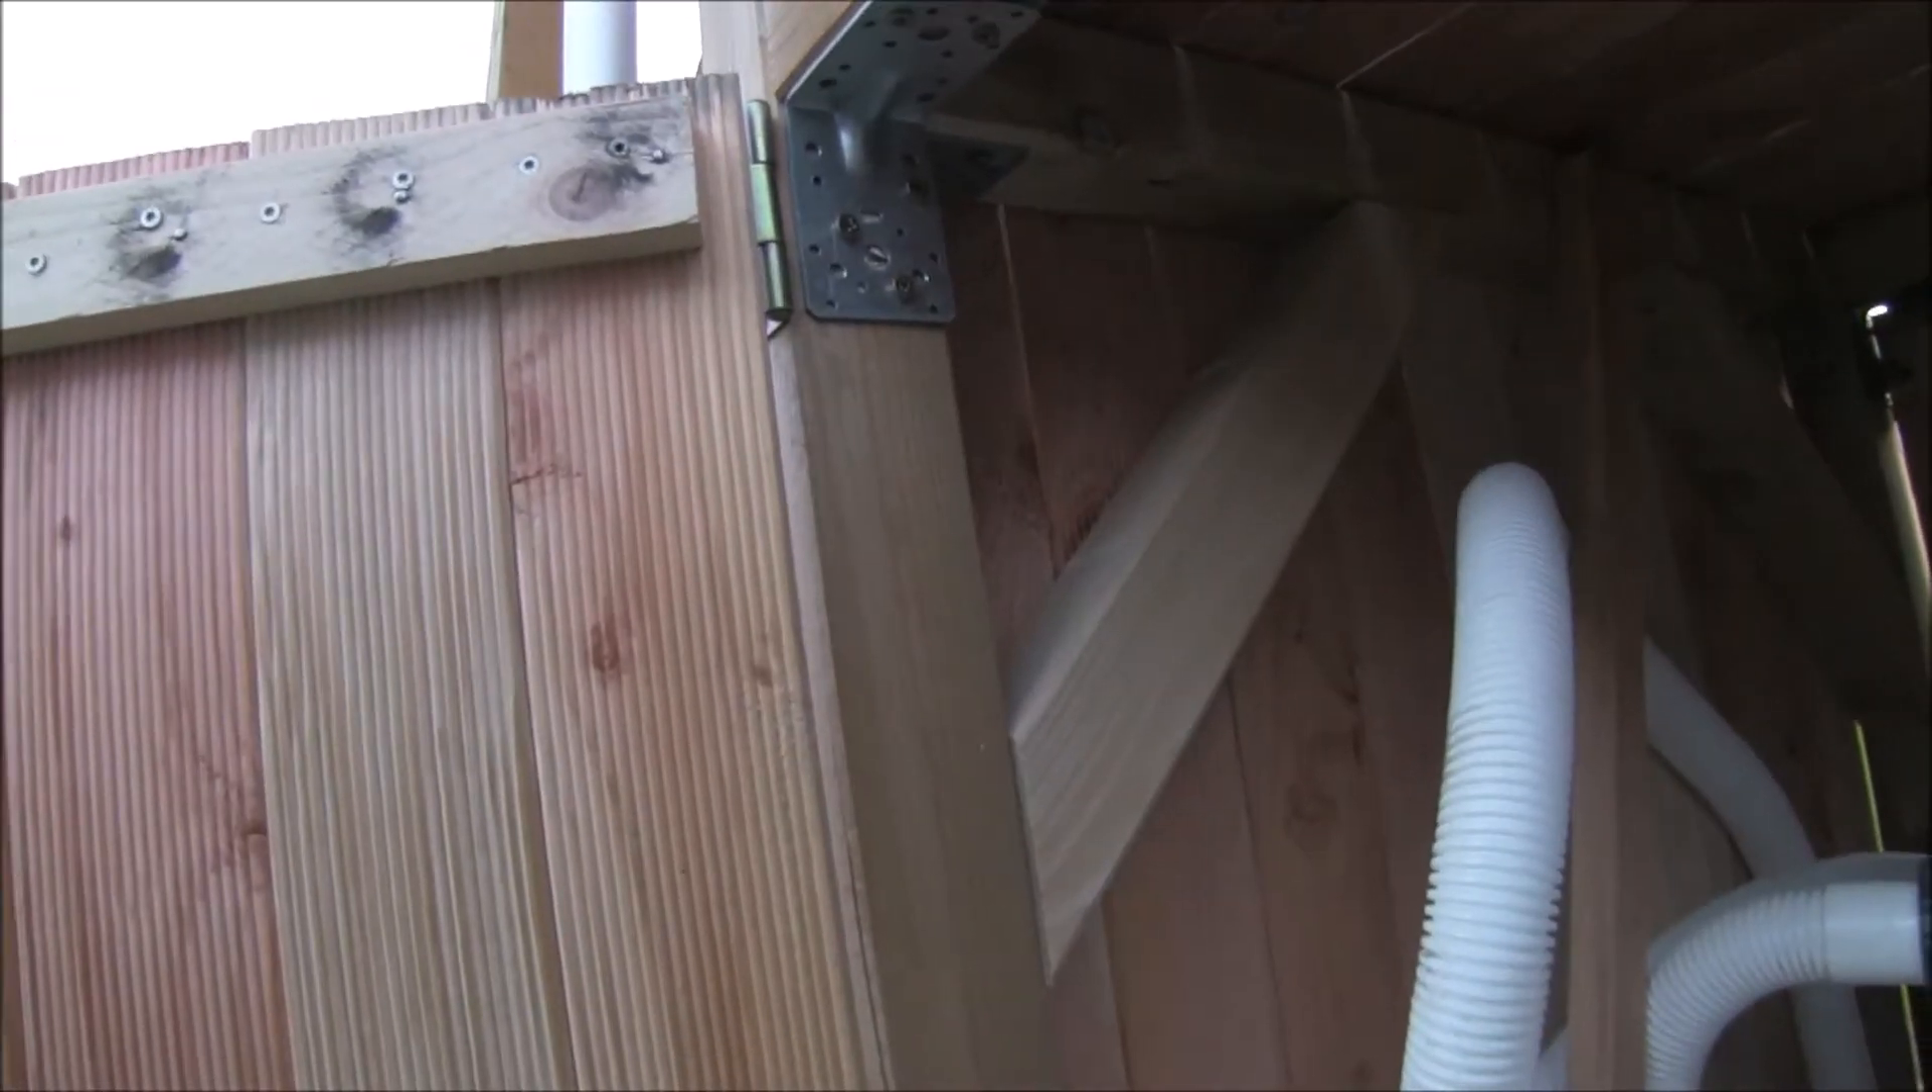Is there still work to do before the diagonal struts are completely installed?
No.